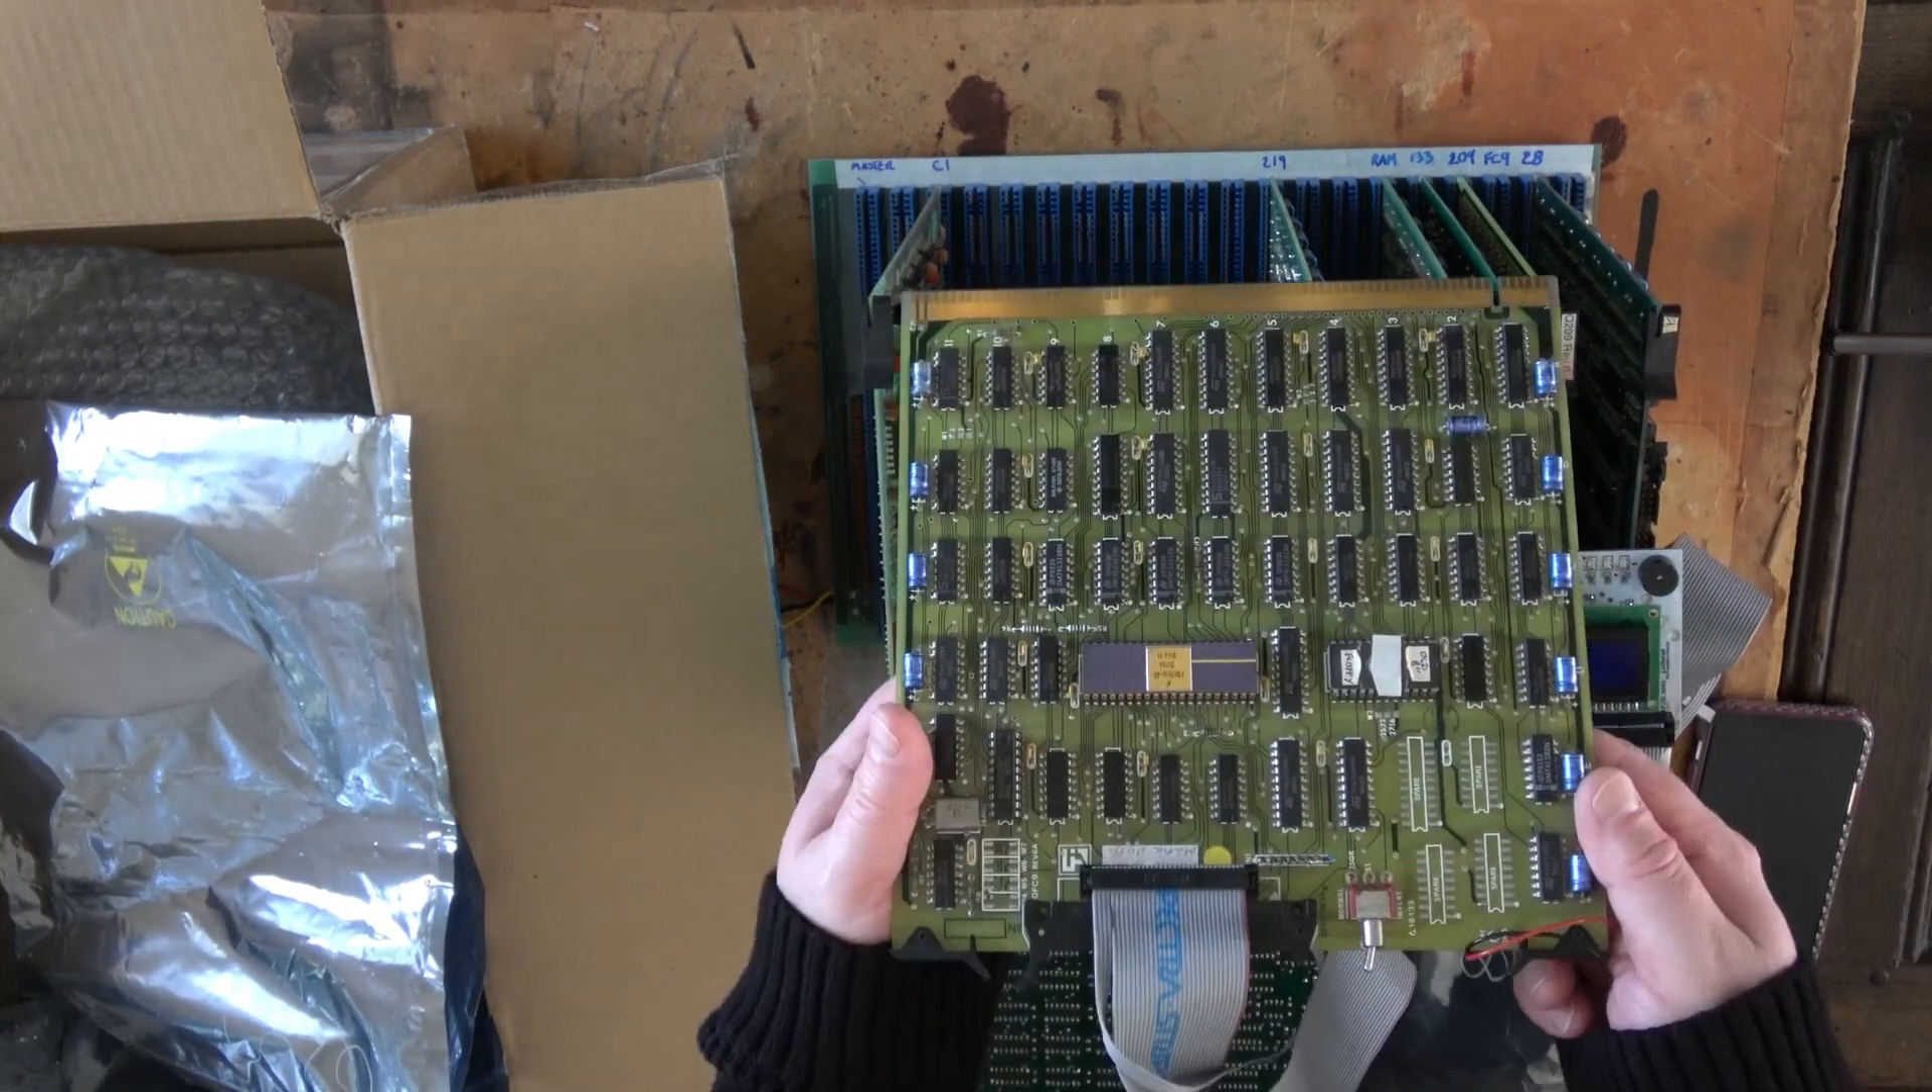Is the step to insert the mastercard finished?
No.